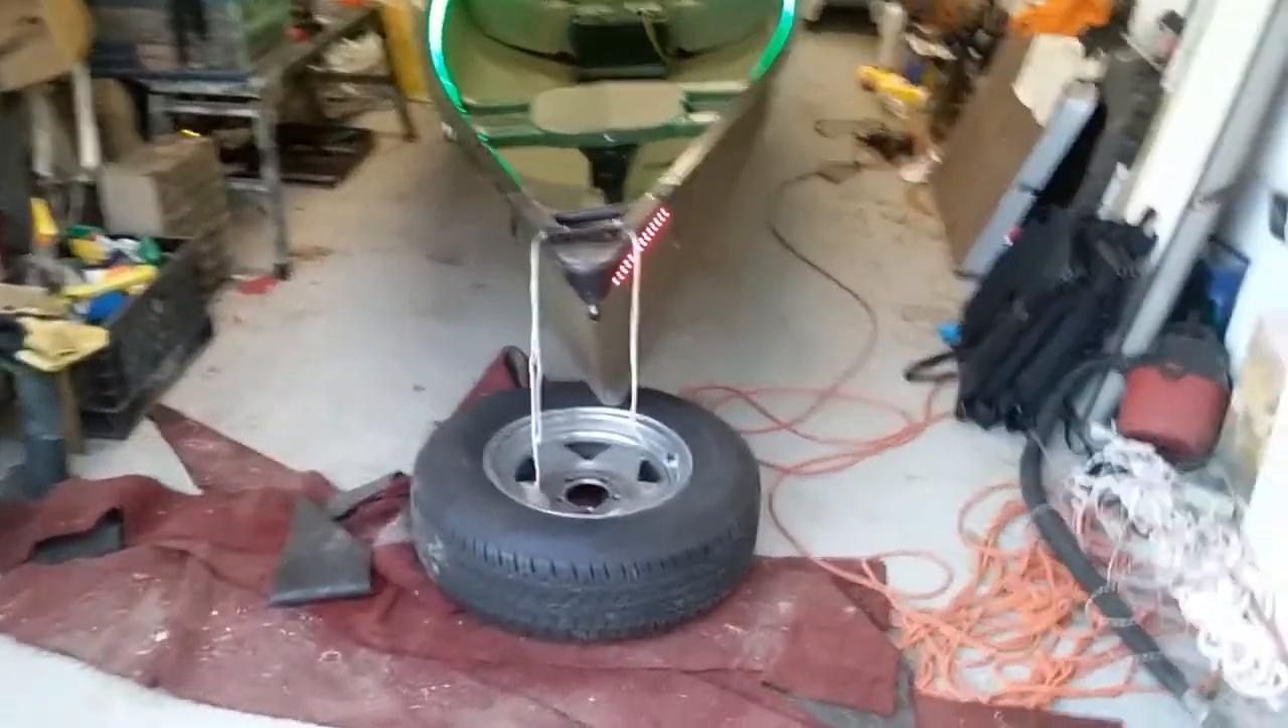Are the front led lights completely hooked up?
Yes.